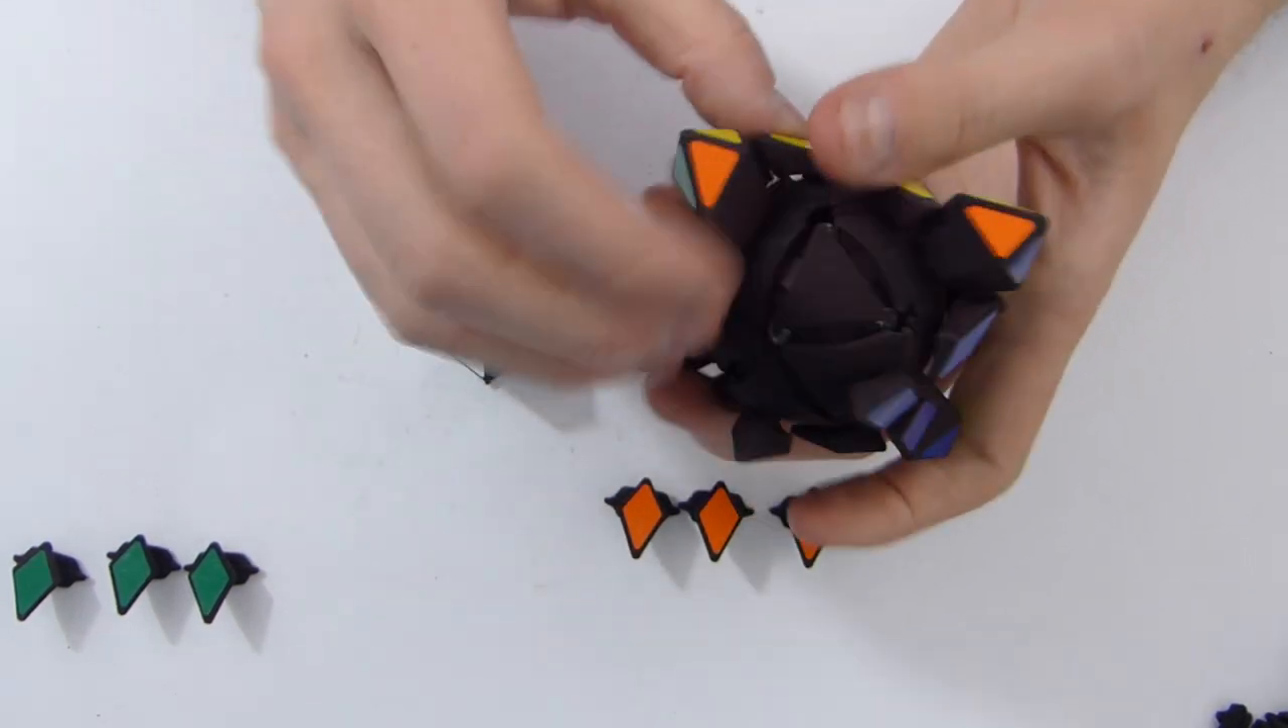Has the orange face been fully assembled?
No.